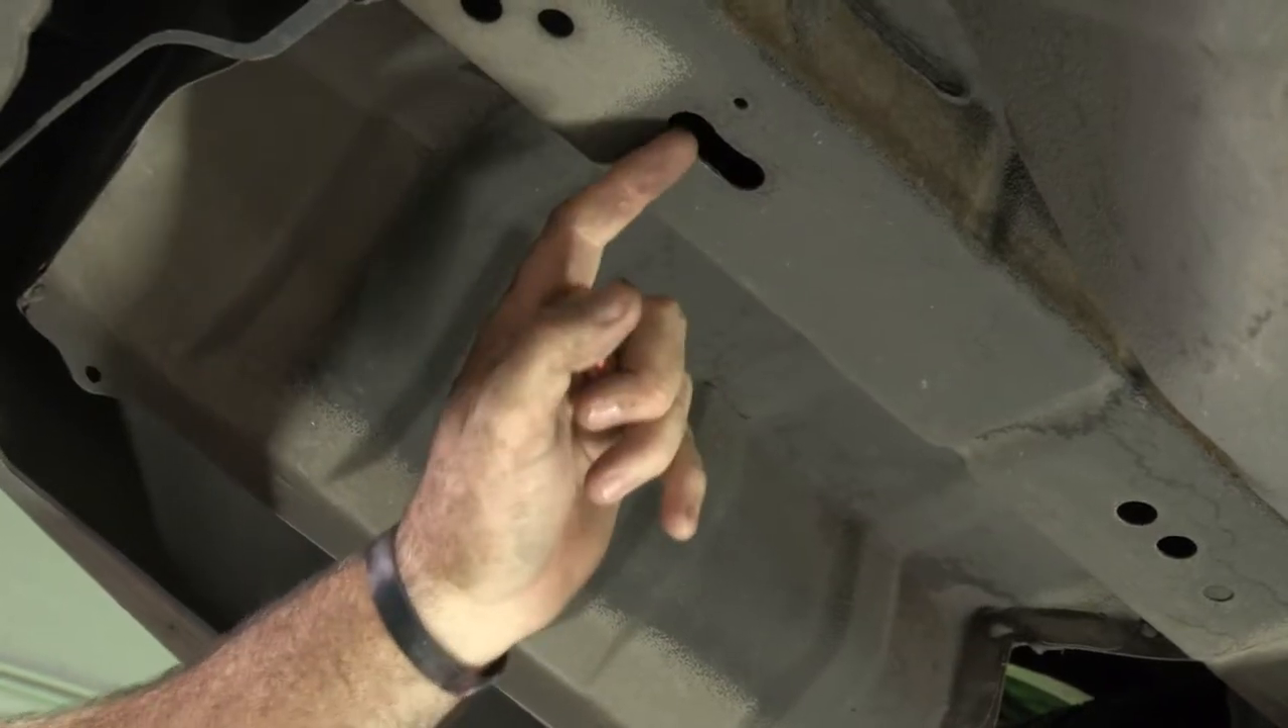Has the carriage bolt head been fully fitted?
No.